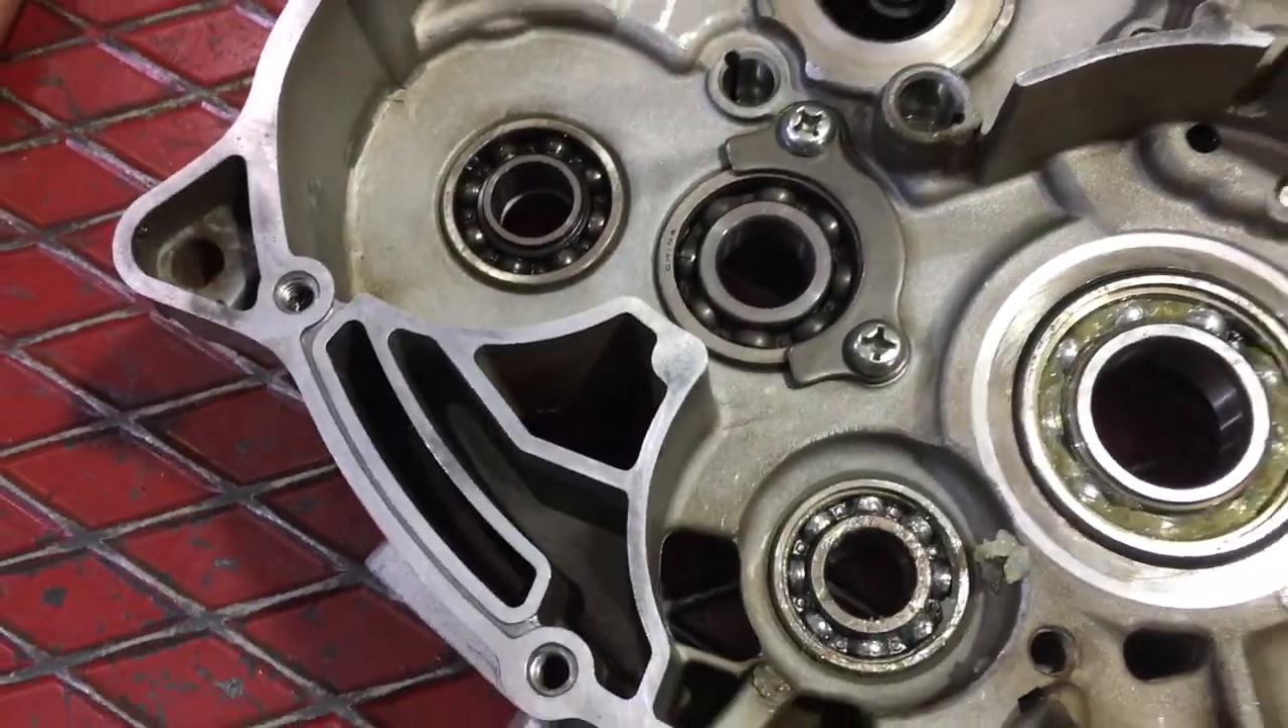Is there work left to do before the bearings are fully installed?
No.